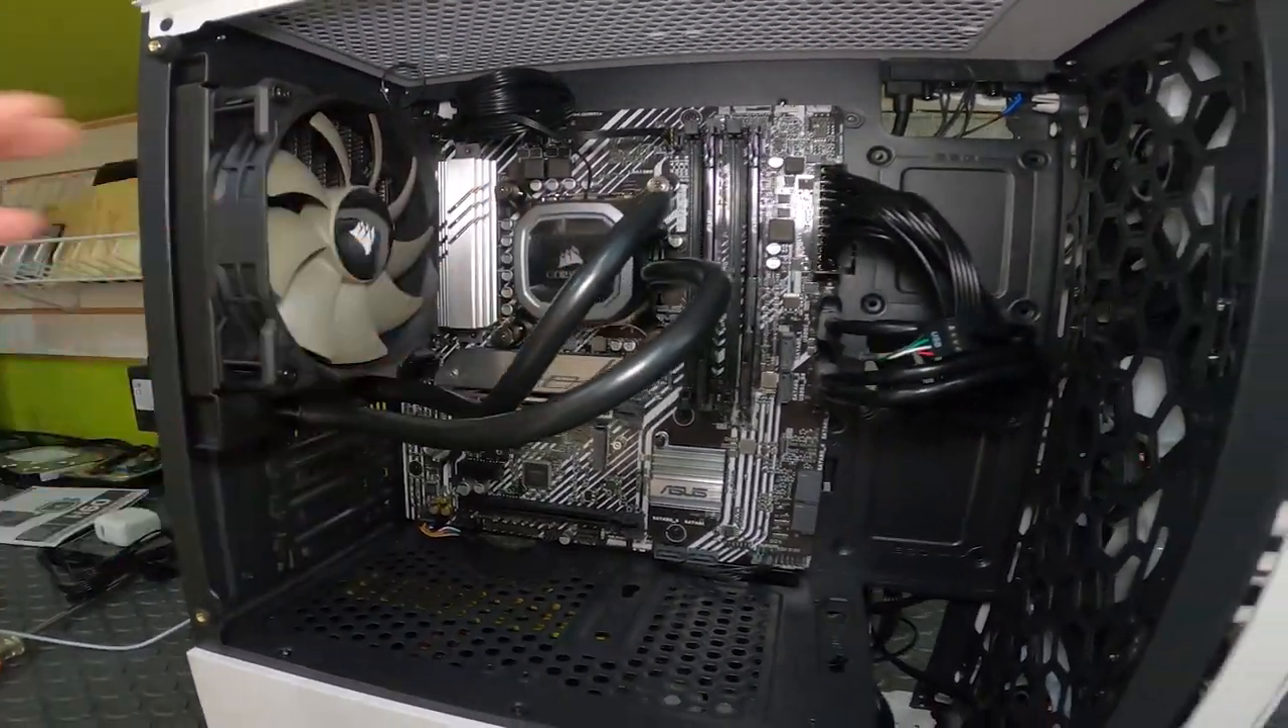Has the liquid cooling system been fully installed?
Yes.